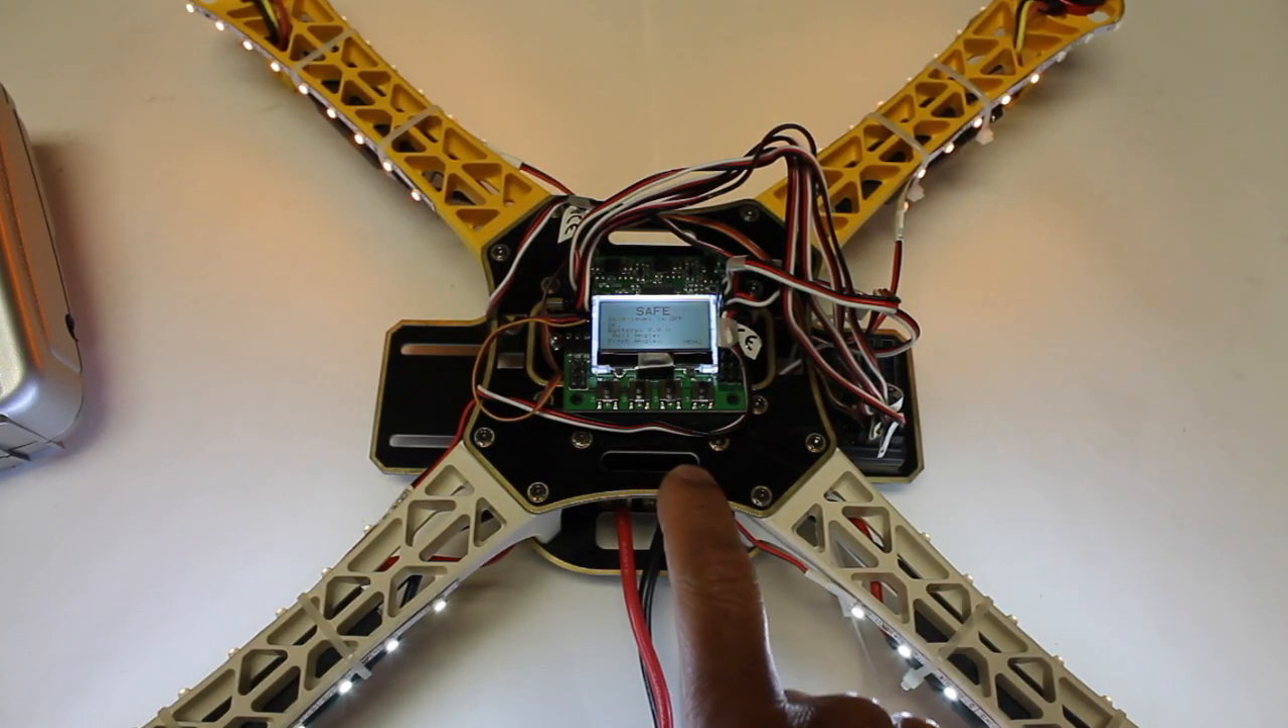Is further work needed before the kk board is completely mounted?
No.